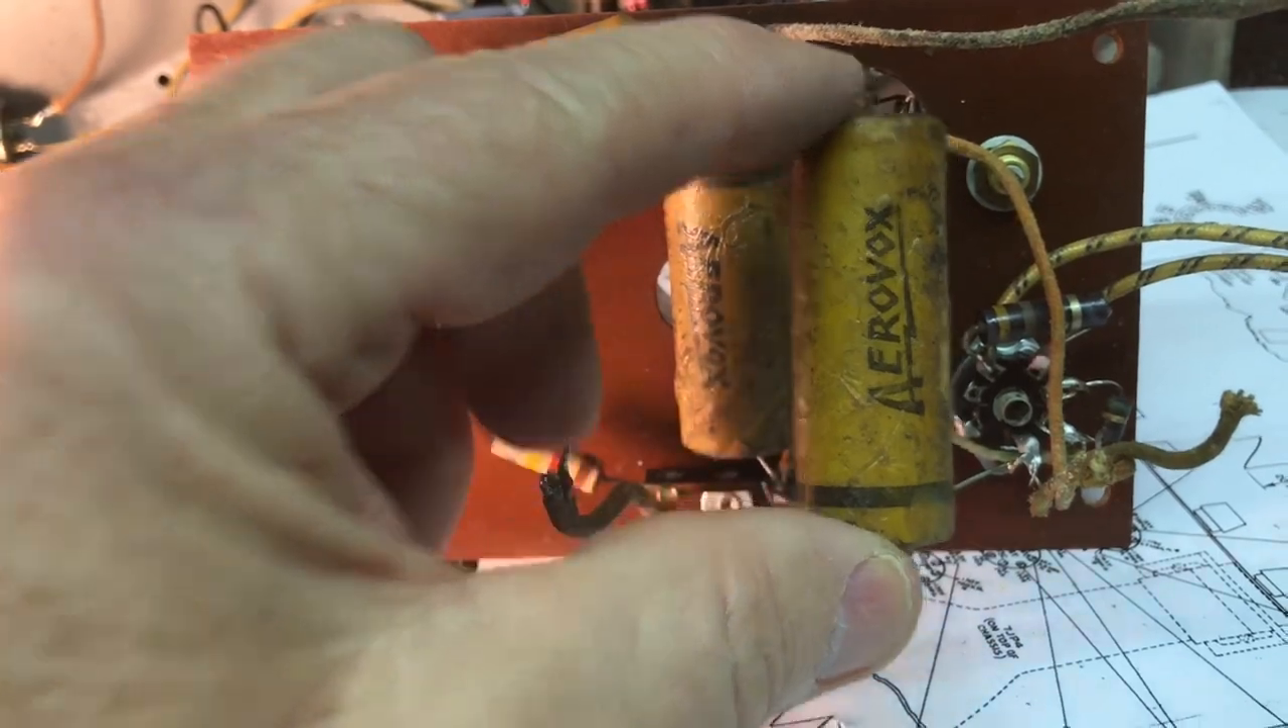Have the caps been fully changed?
No.